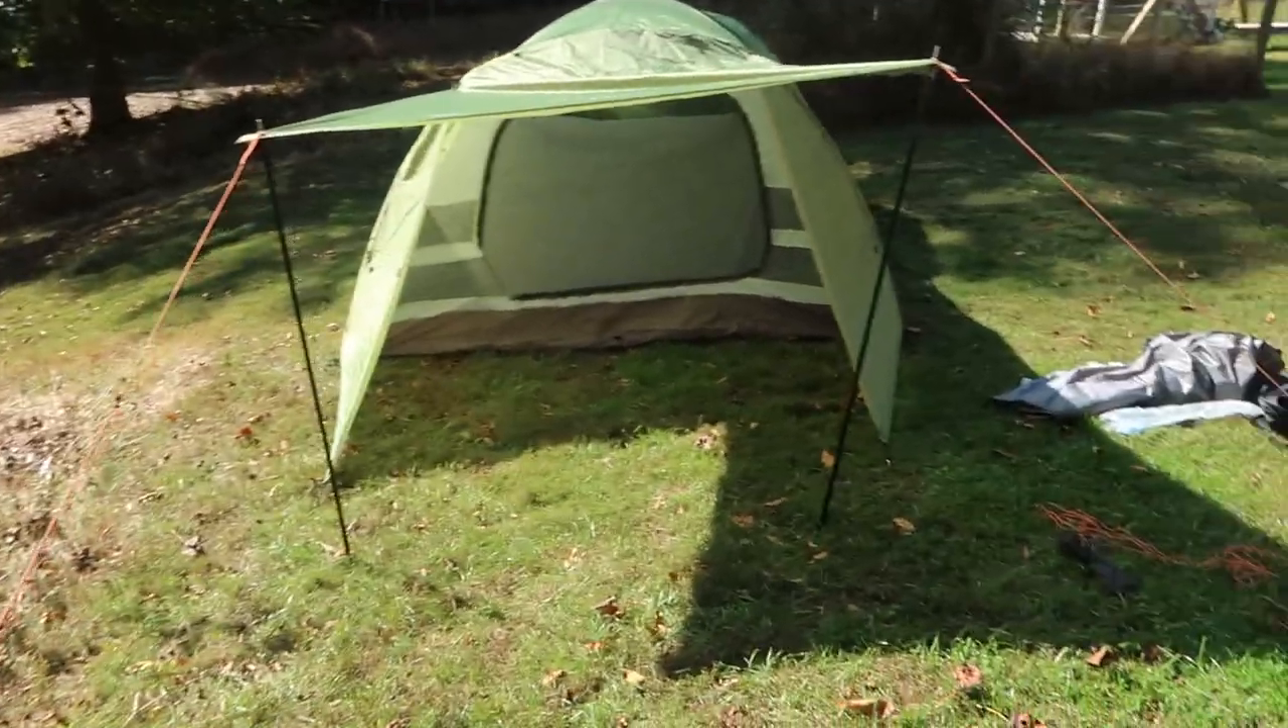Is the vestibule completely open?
Yes.